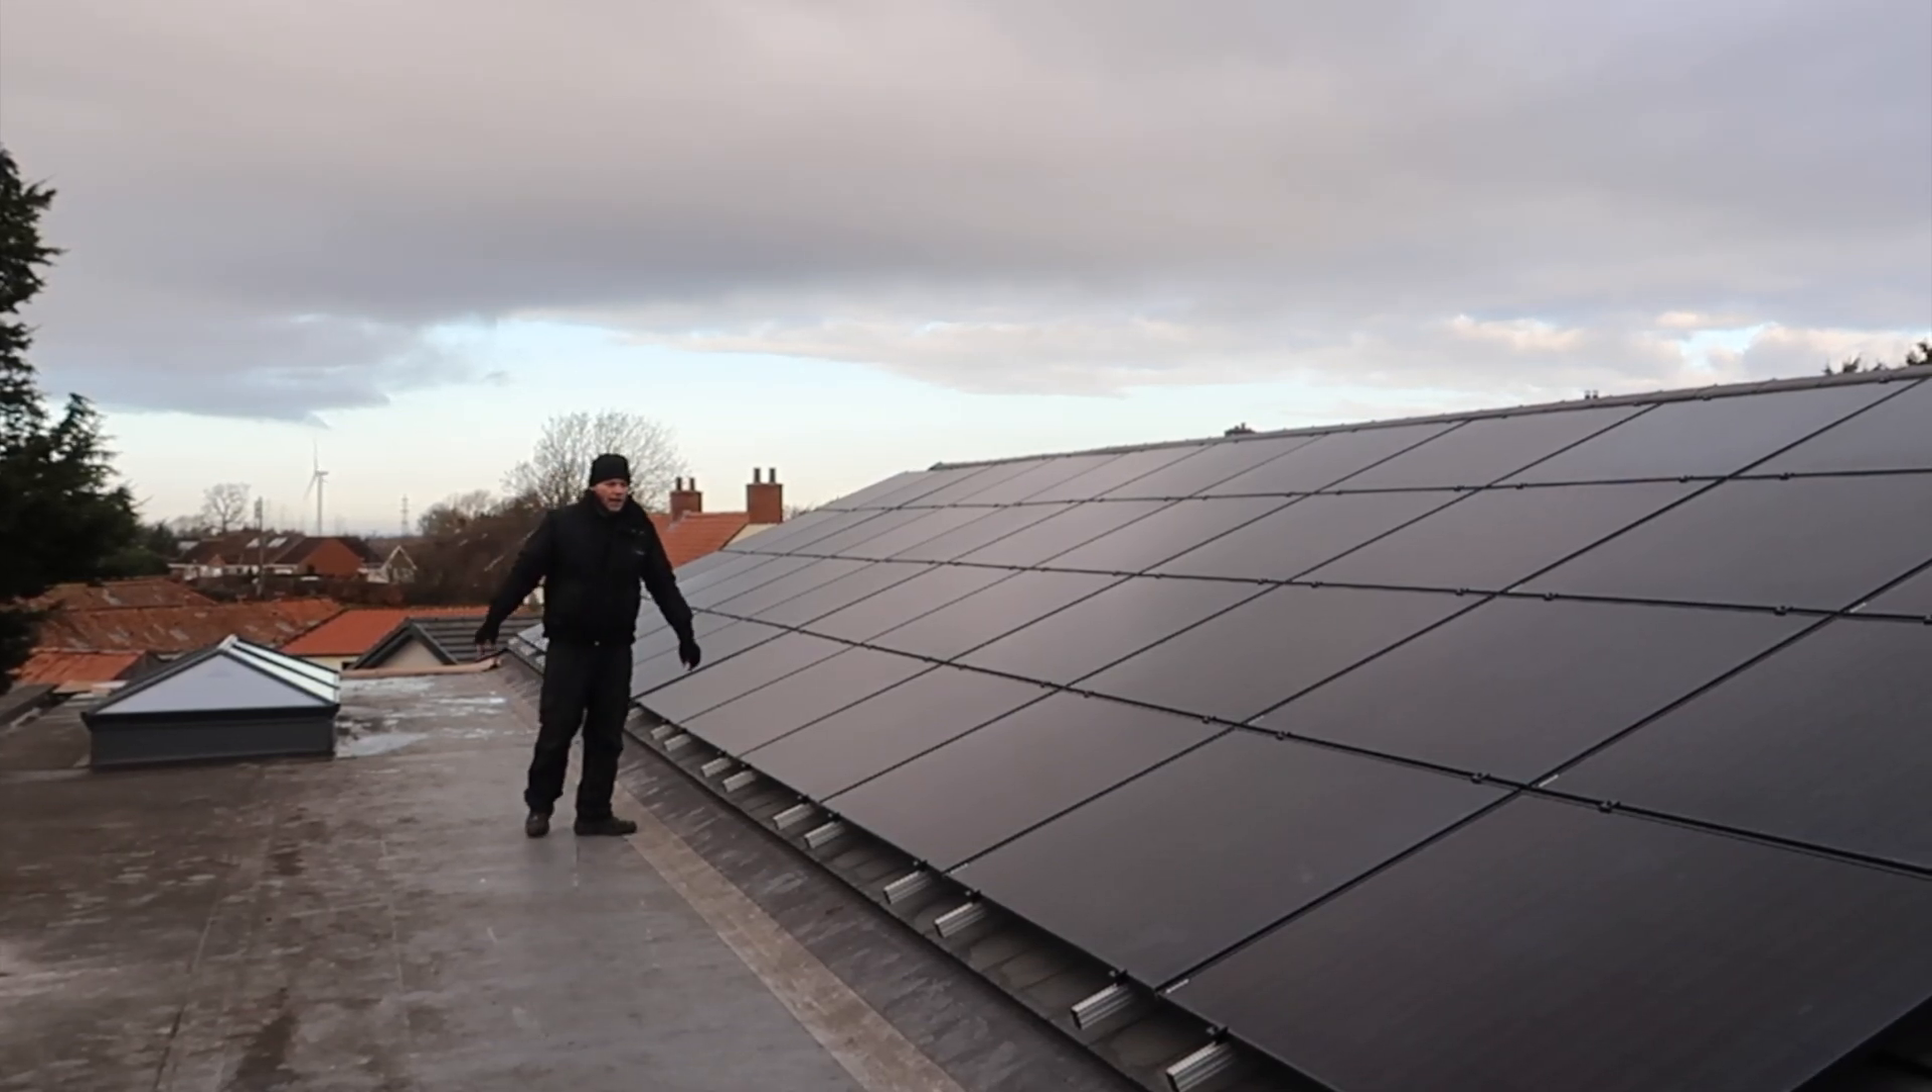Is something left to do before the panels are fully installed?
No.